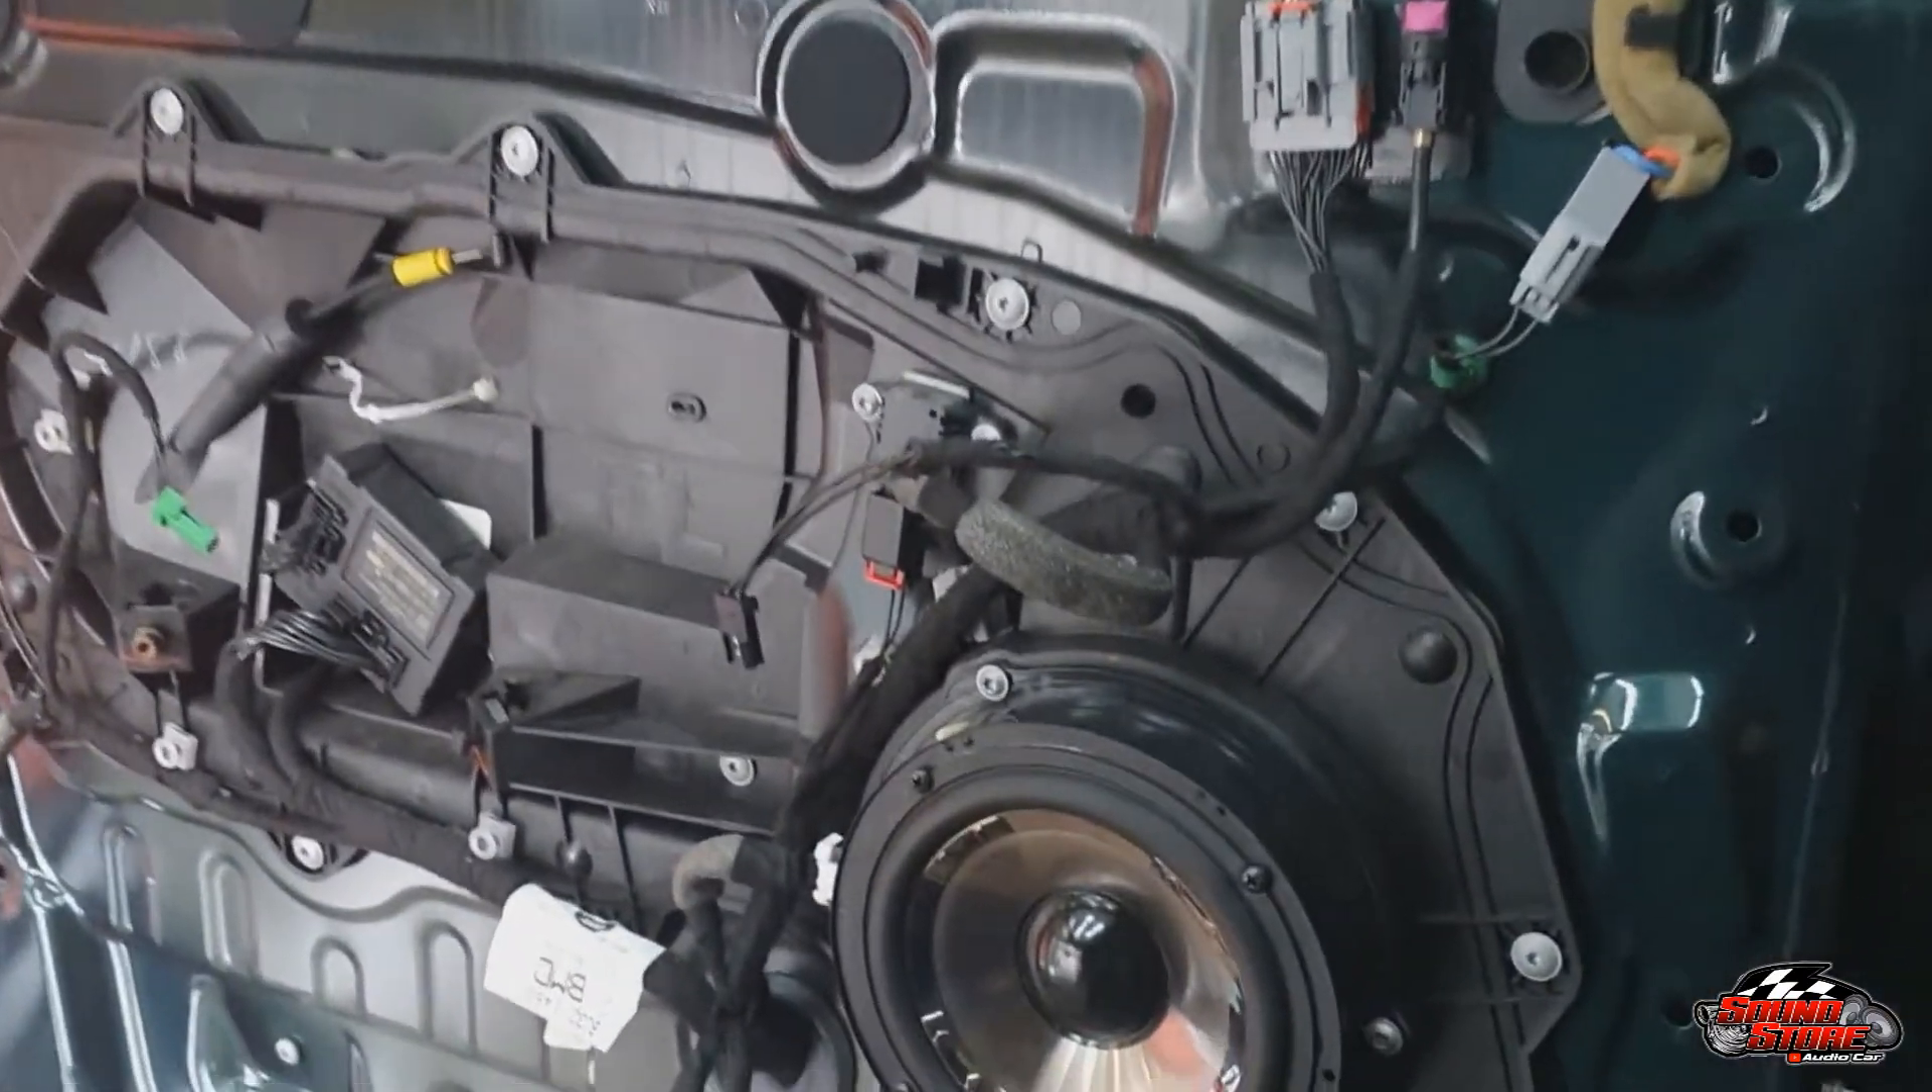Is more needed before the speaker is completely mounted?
No.